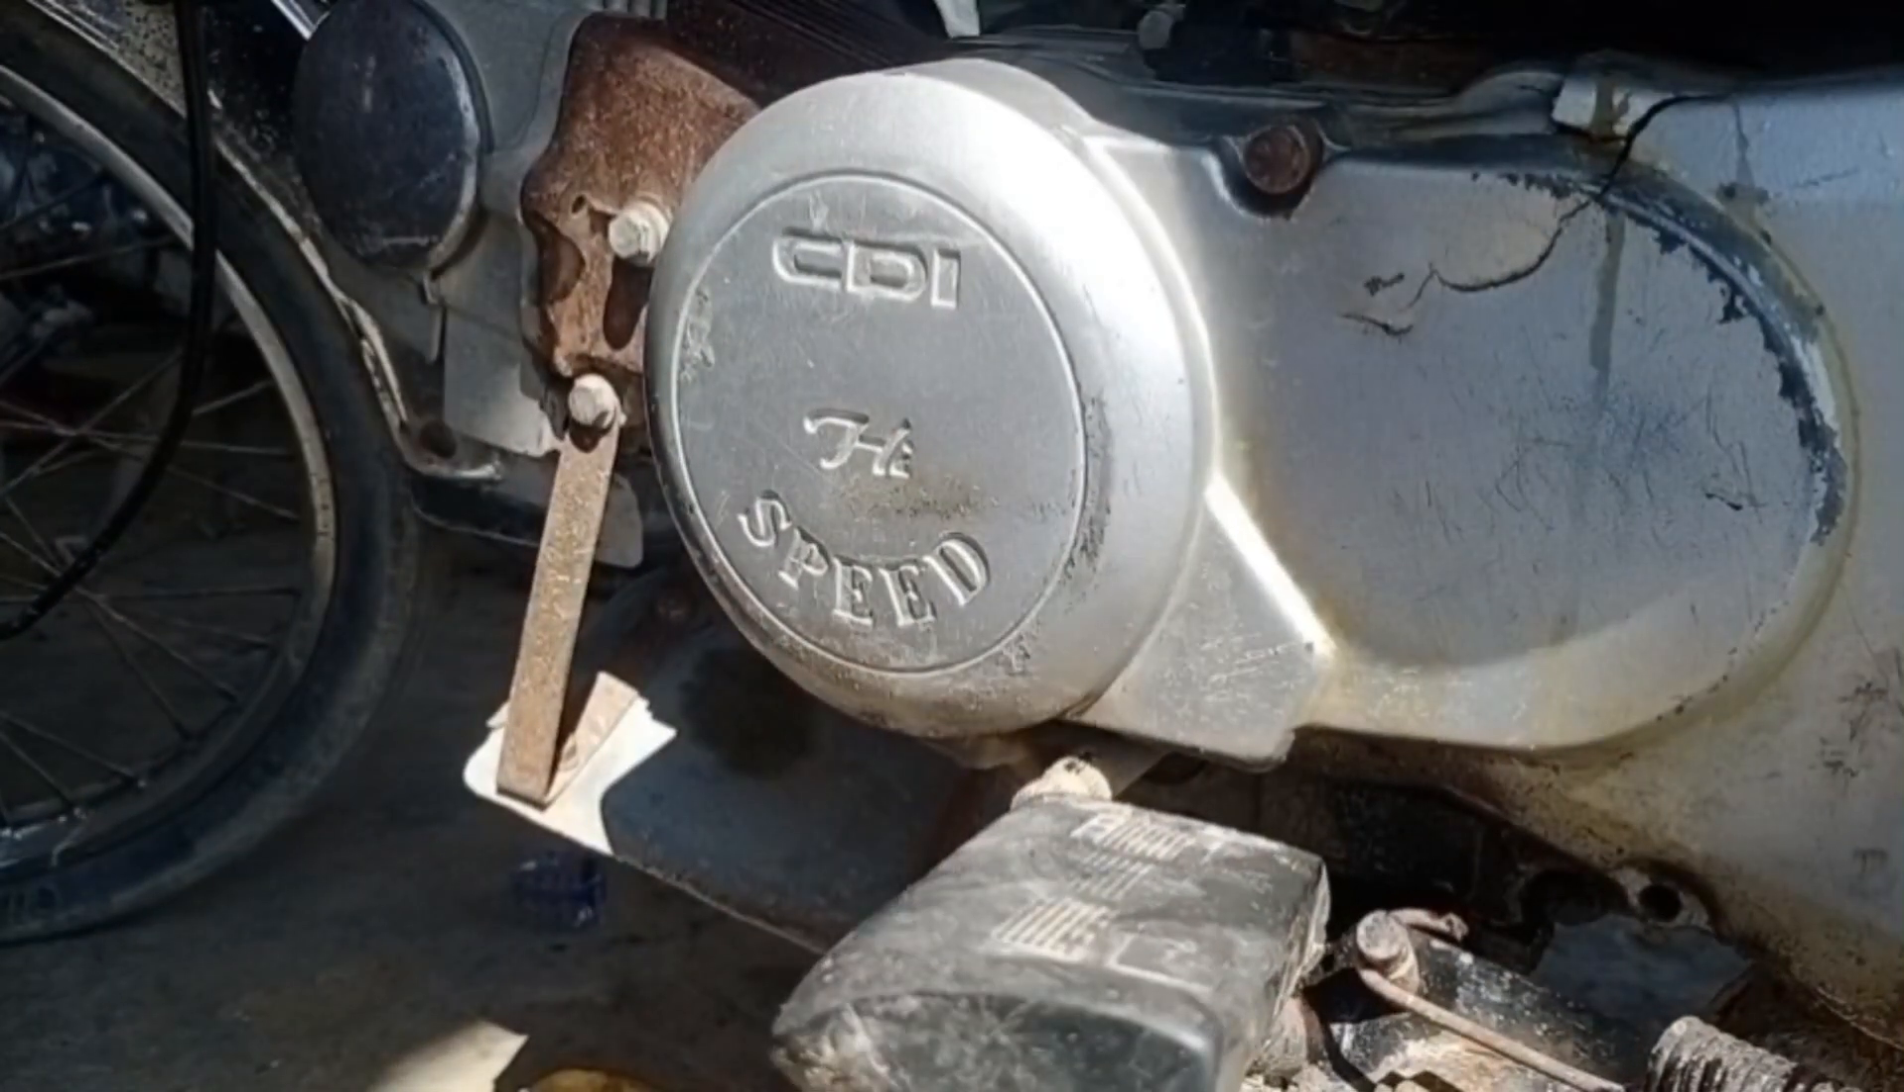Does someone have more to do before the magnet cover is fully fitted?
No.